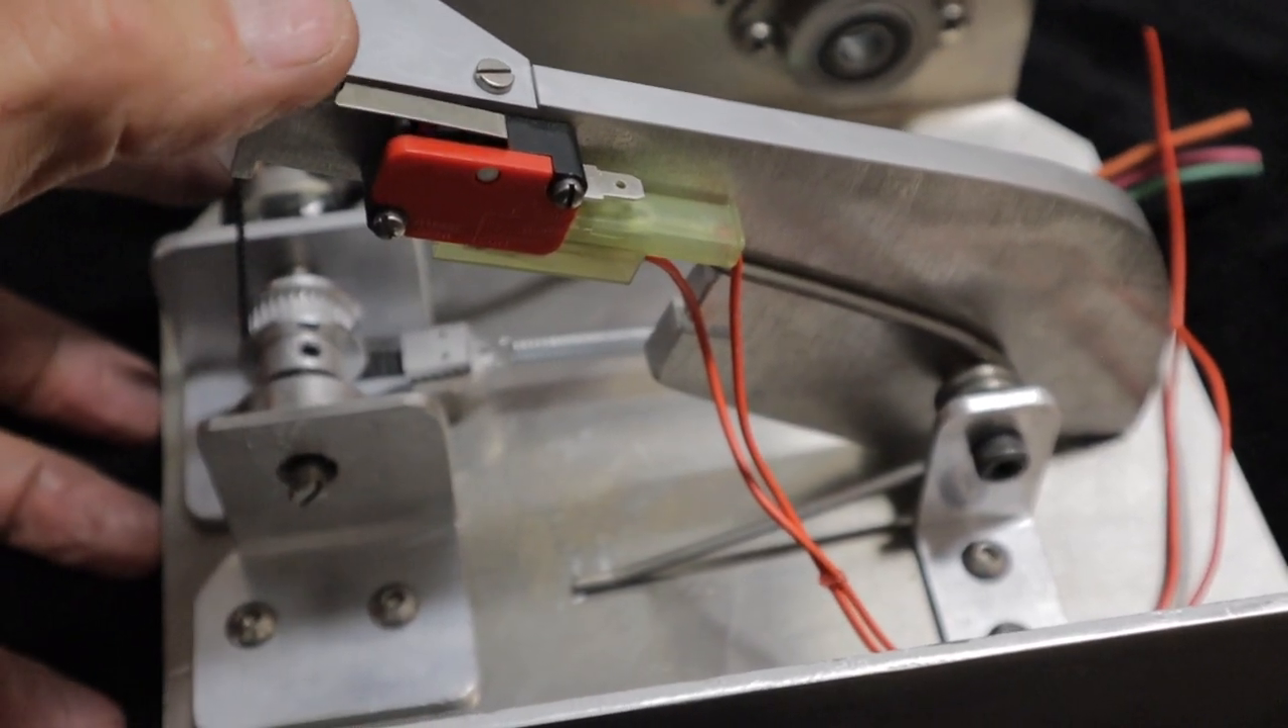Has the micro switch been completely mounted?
Yes.